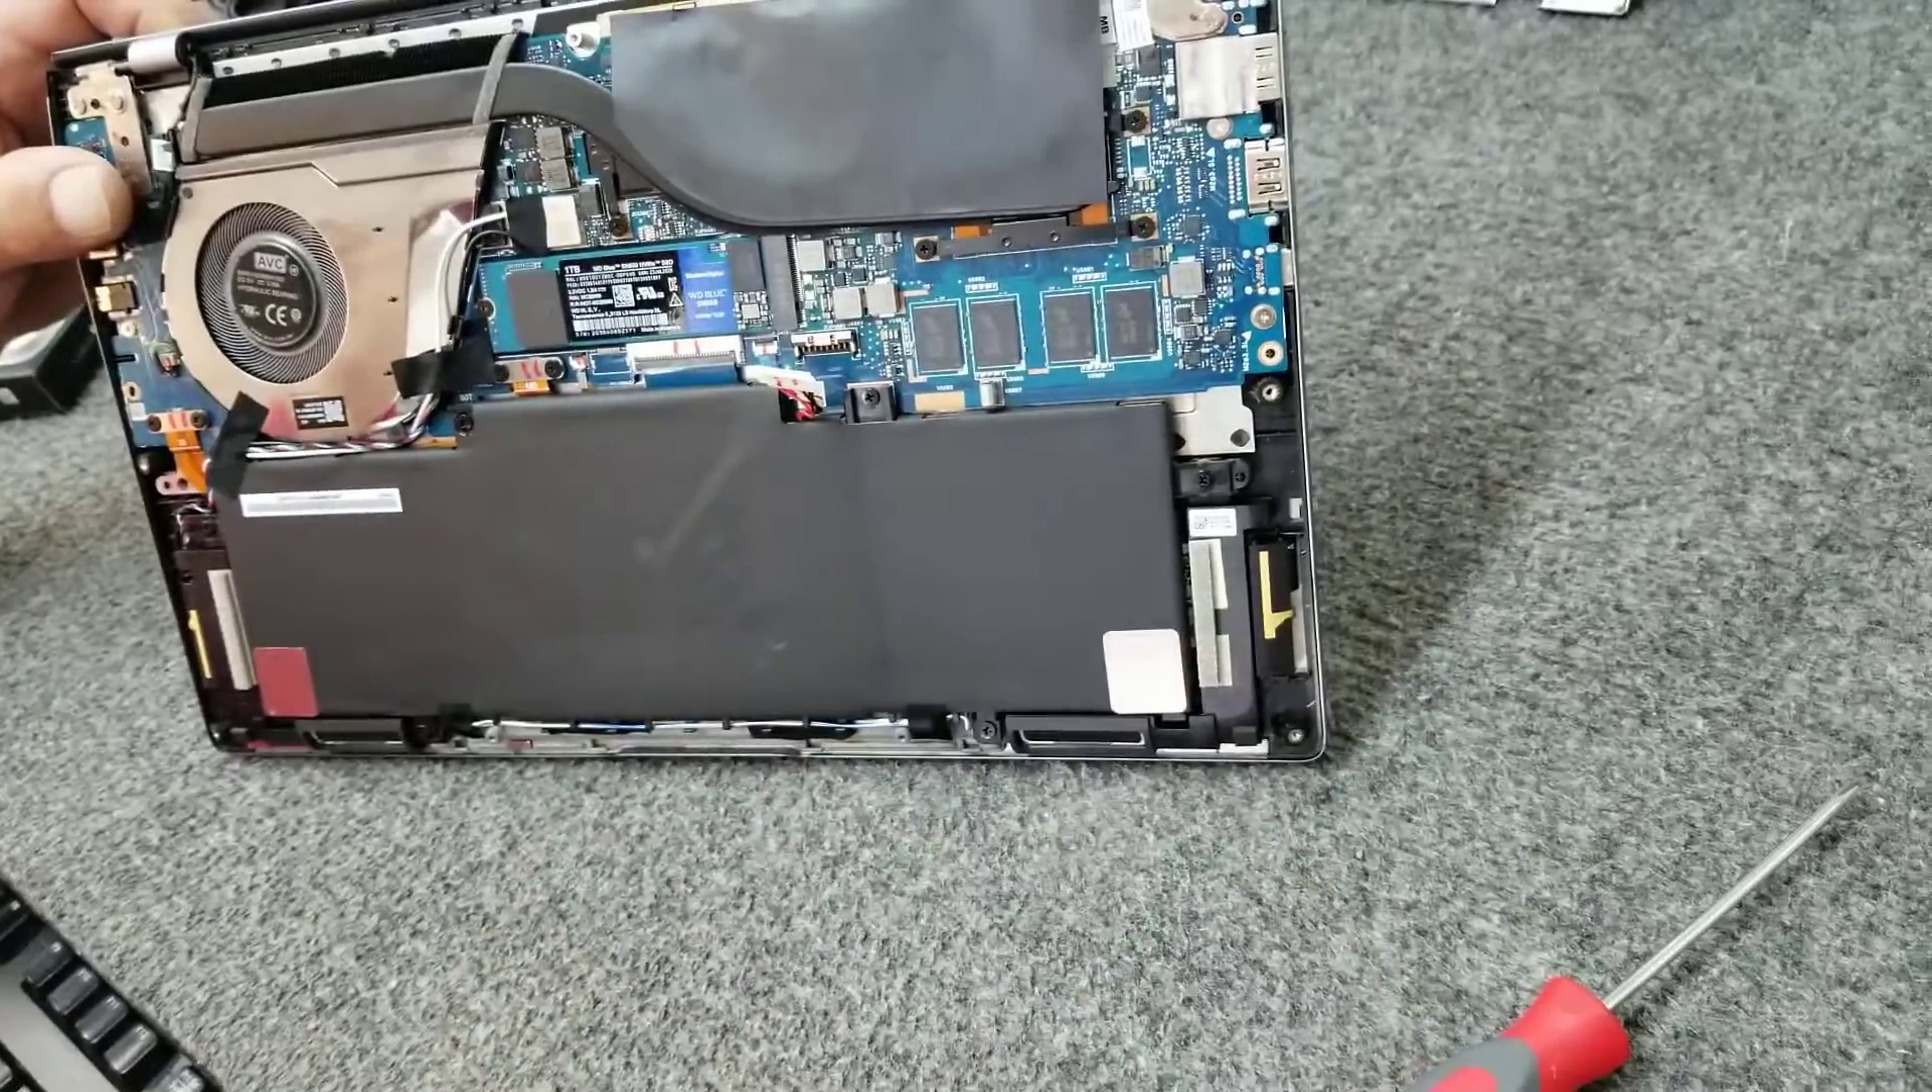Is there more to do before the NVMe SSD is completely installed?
No.